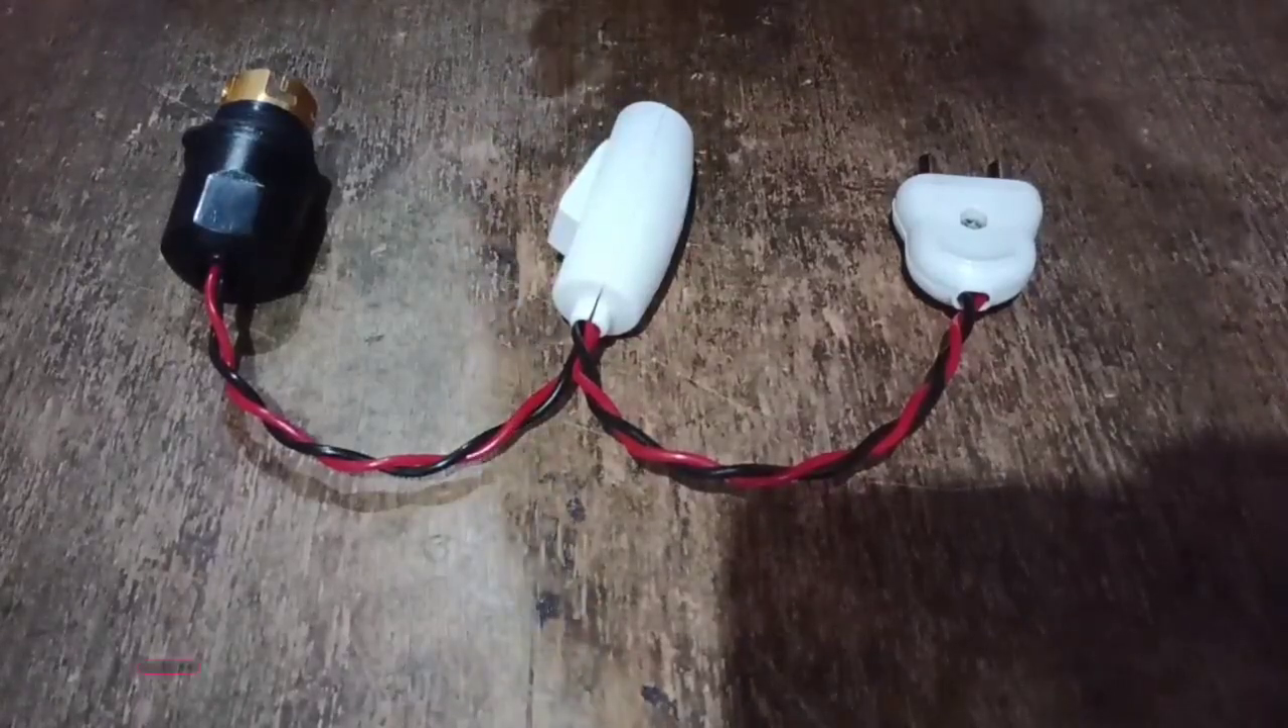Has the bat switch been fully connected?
Yes.